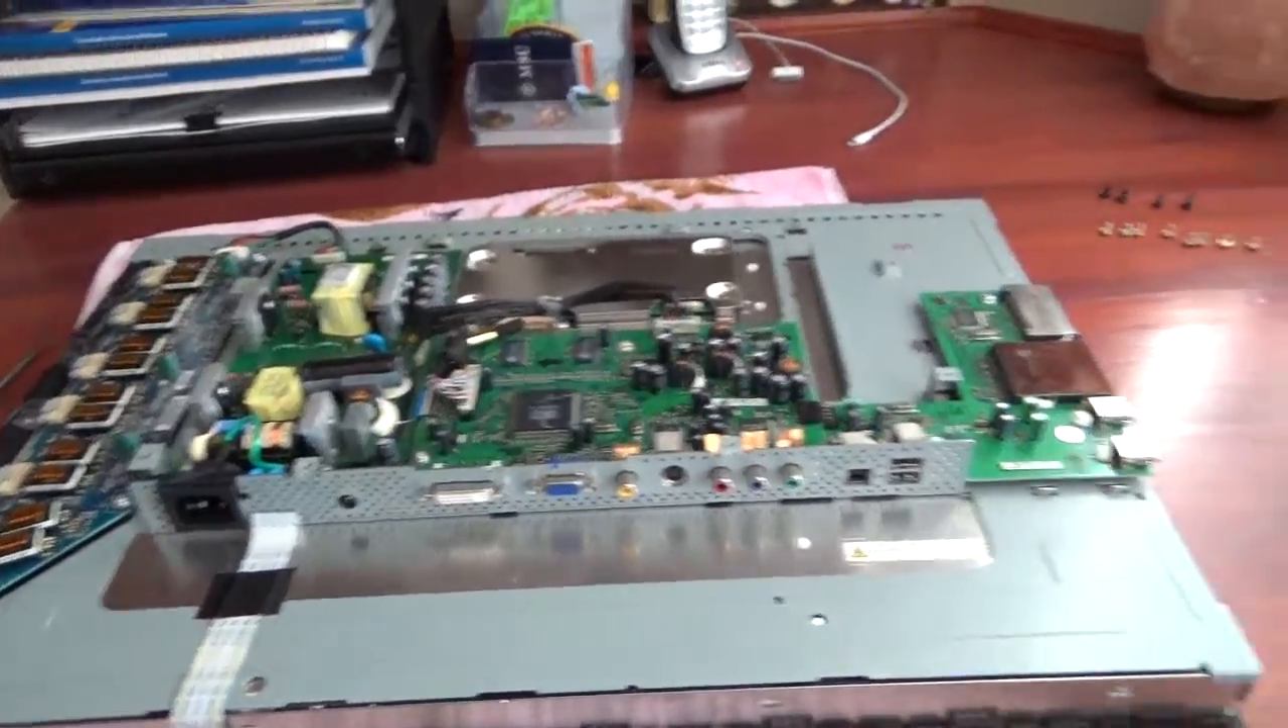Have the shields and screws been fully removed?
Yes.